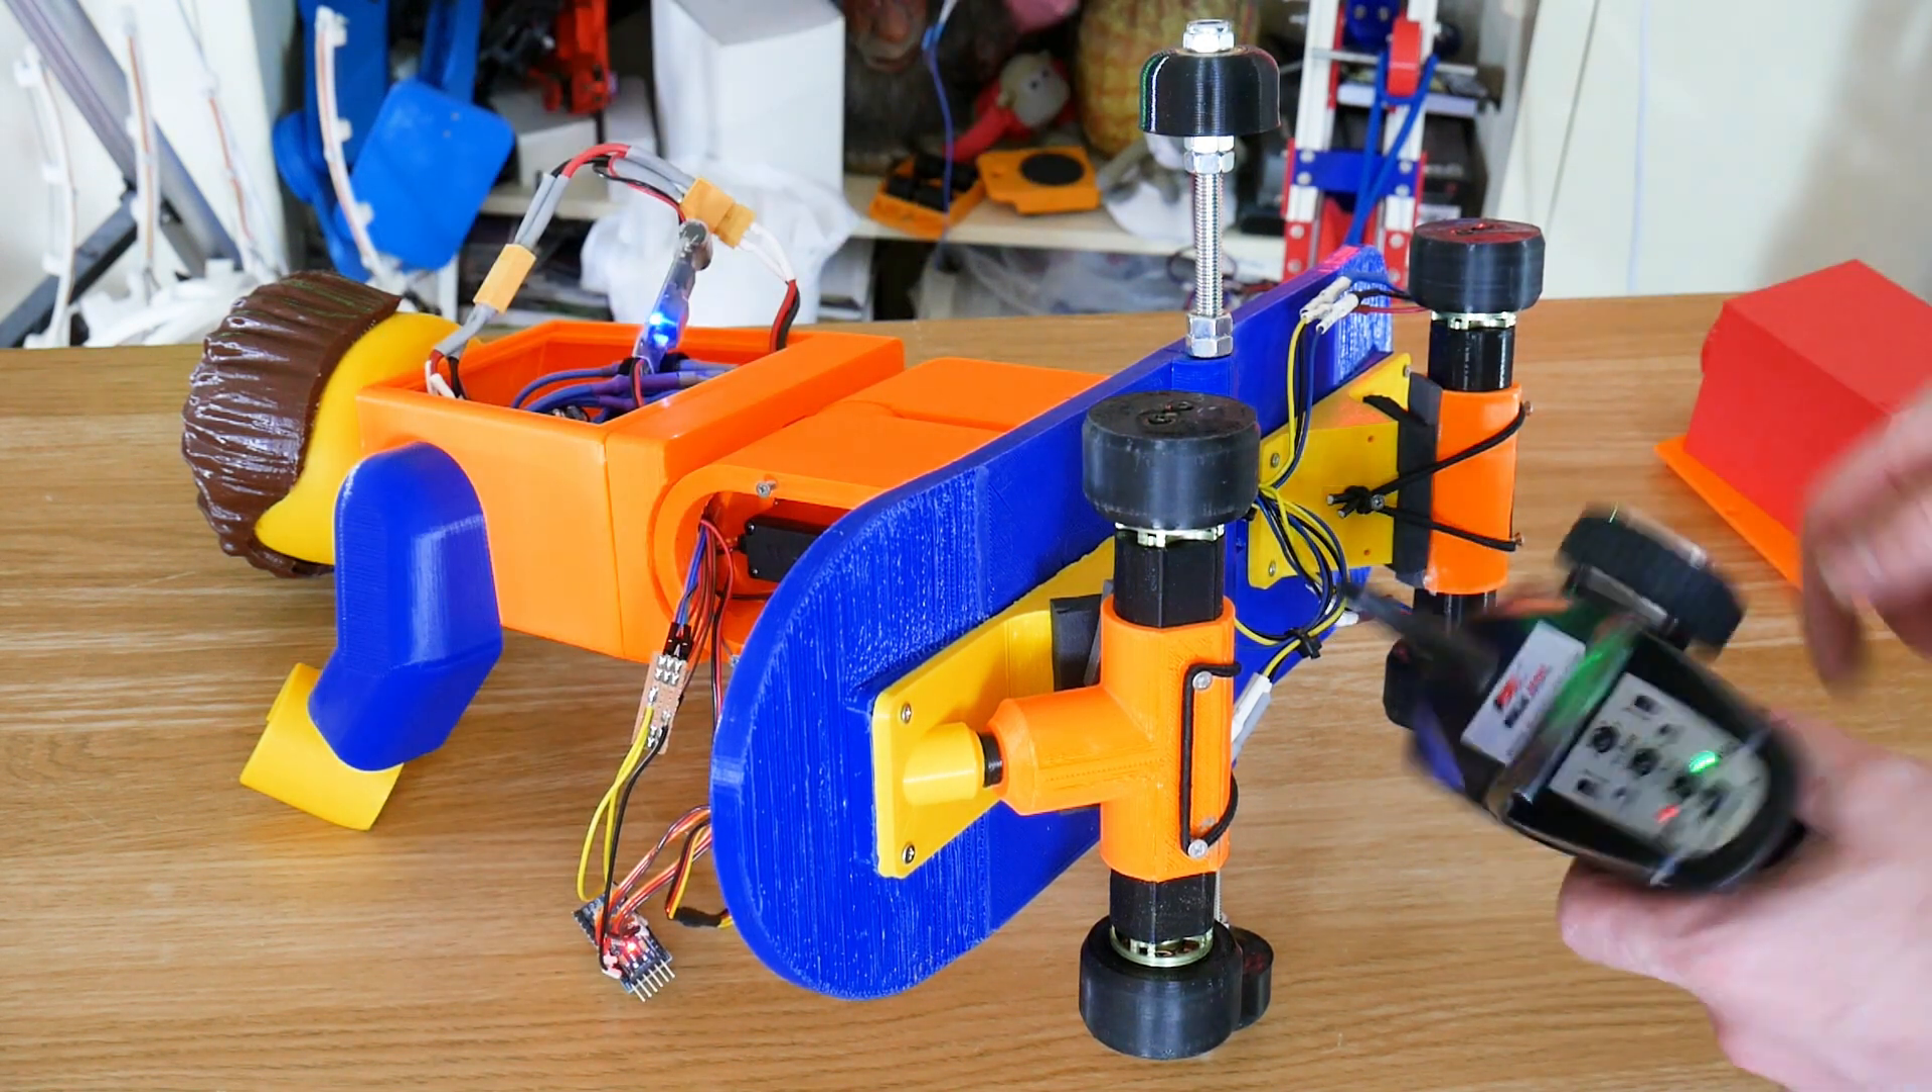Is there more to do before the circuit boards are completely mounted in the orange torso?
Yes.